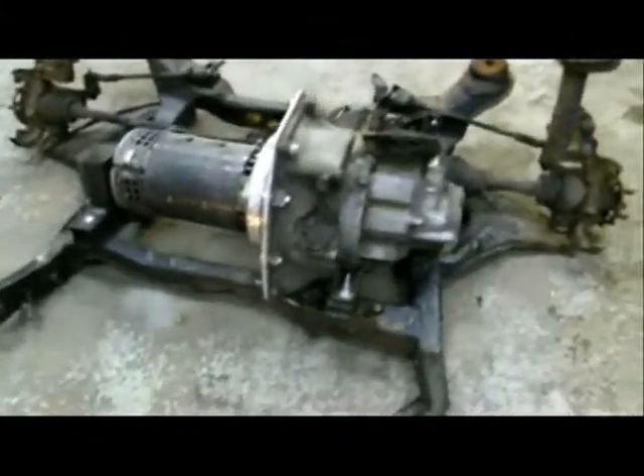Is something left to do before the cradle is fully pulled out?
No.